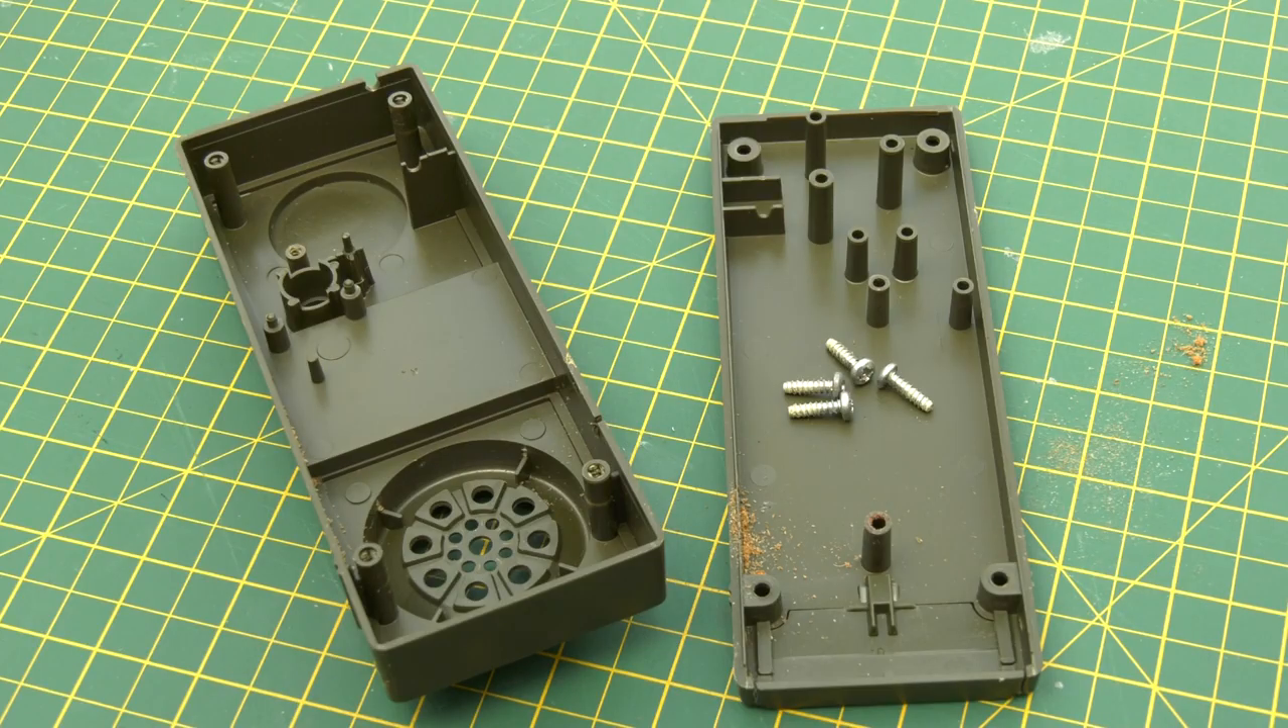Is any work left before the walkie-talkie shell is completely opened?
No.